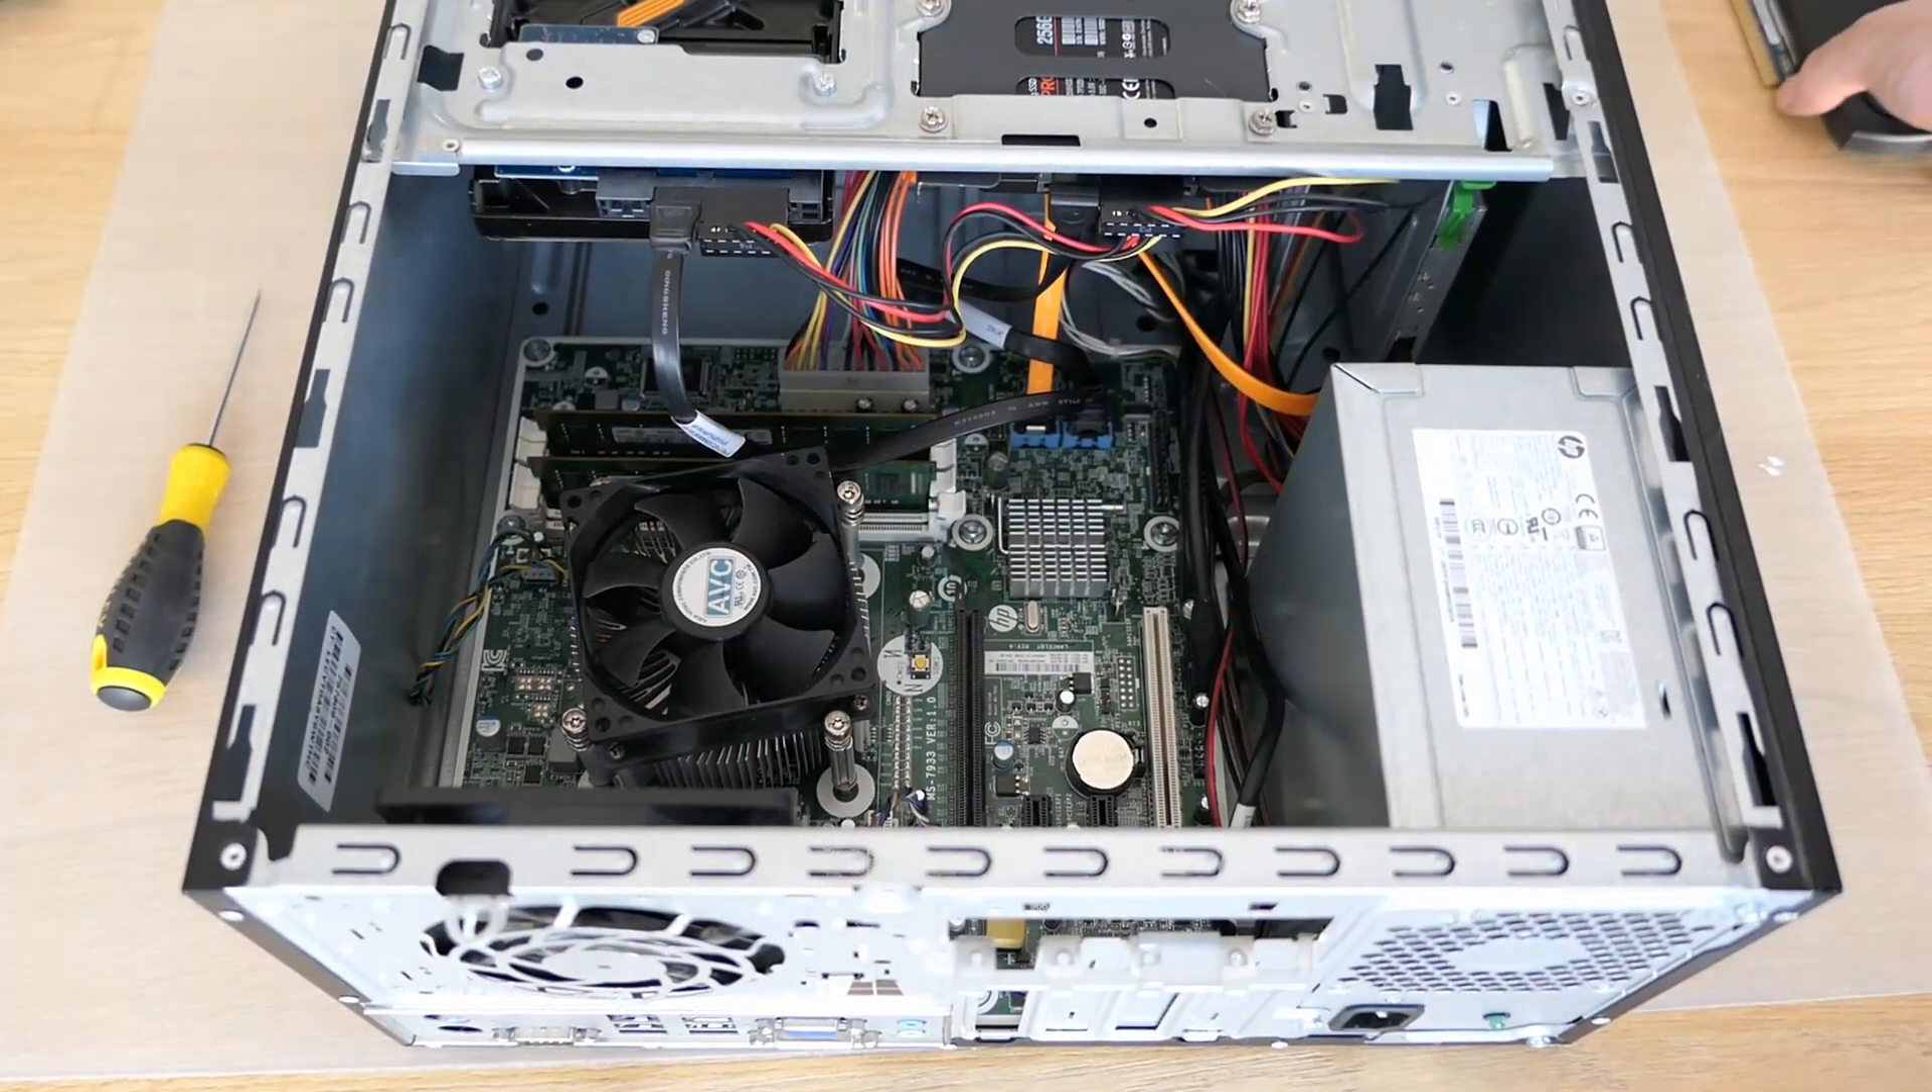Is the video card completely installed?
No.